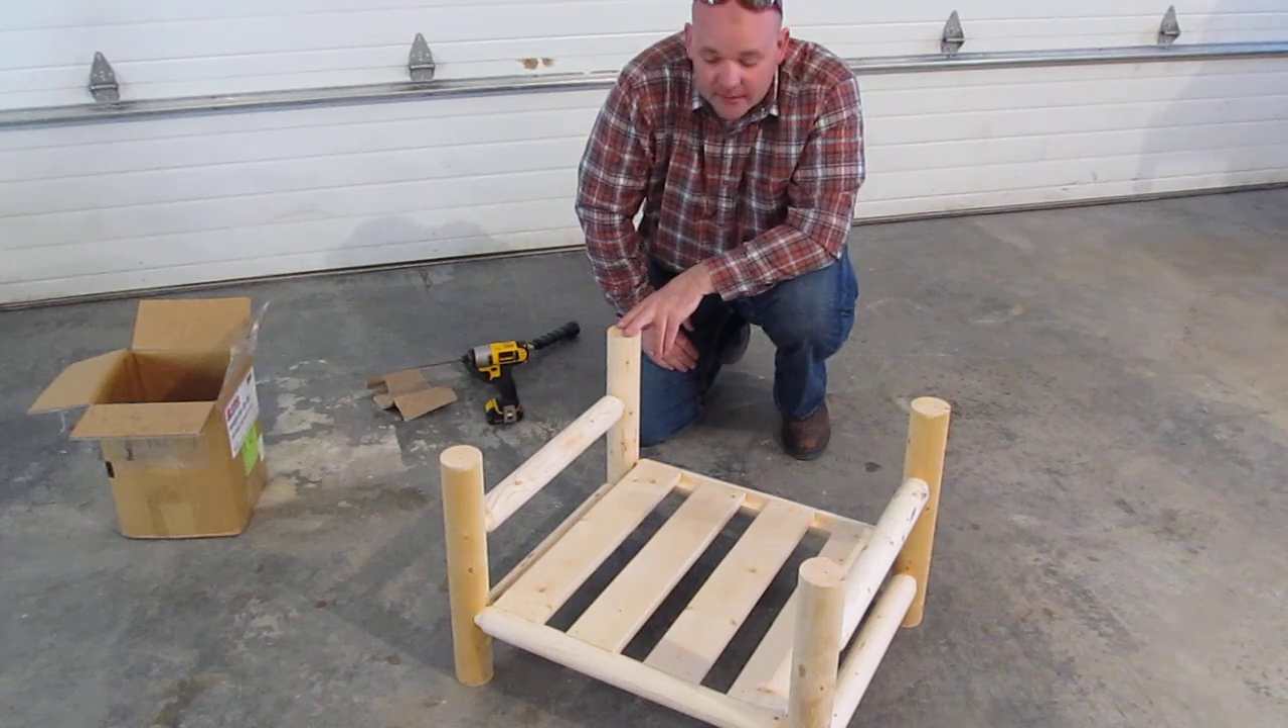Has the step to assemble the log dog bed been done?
Yes.